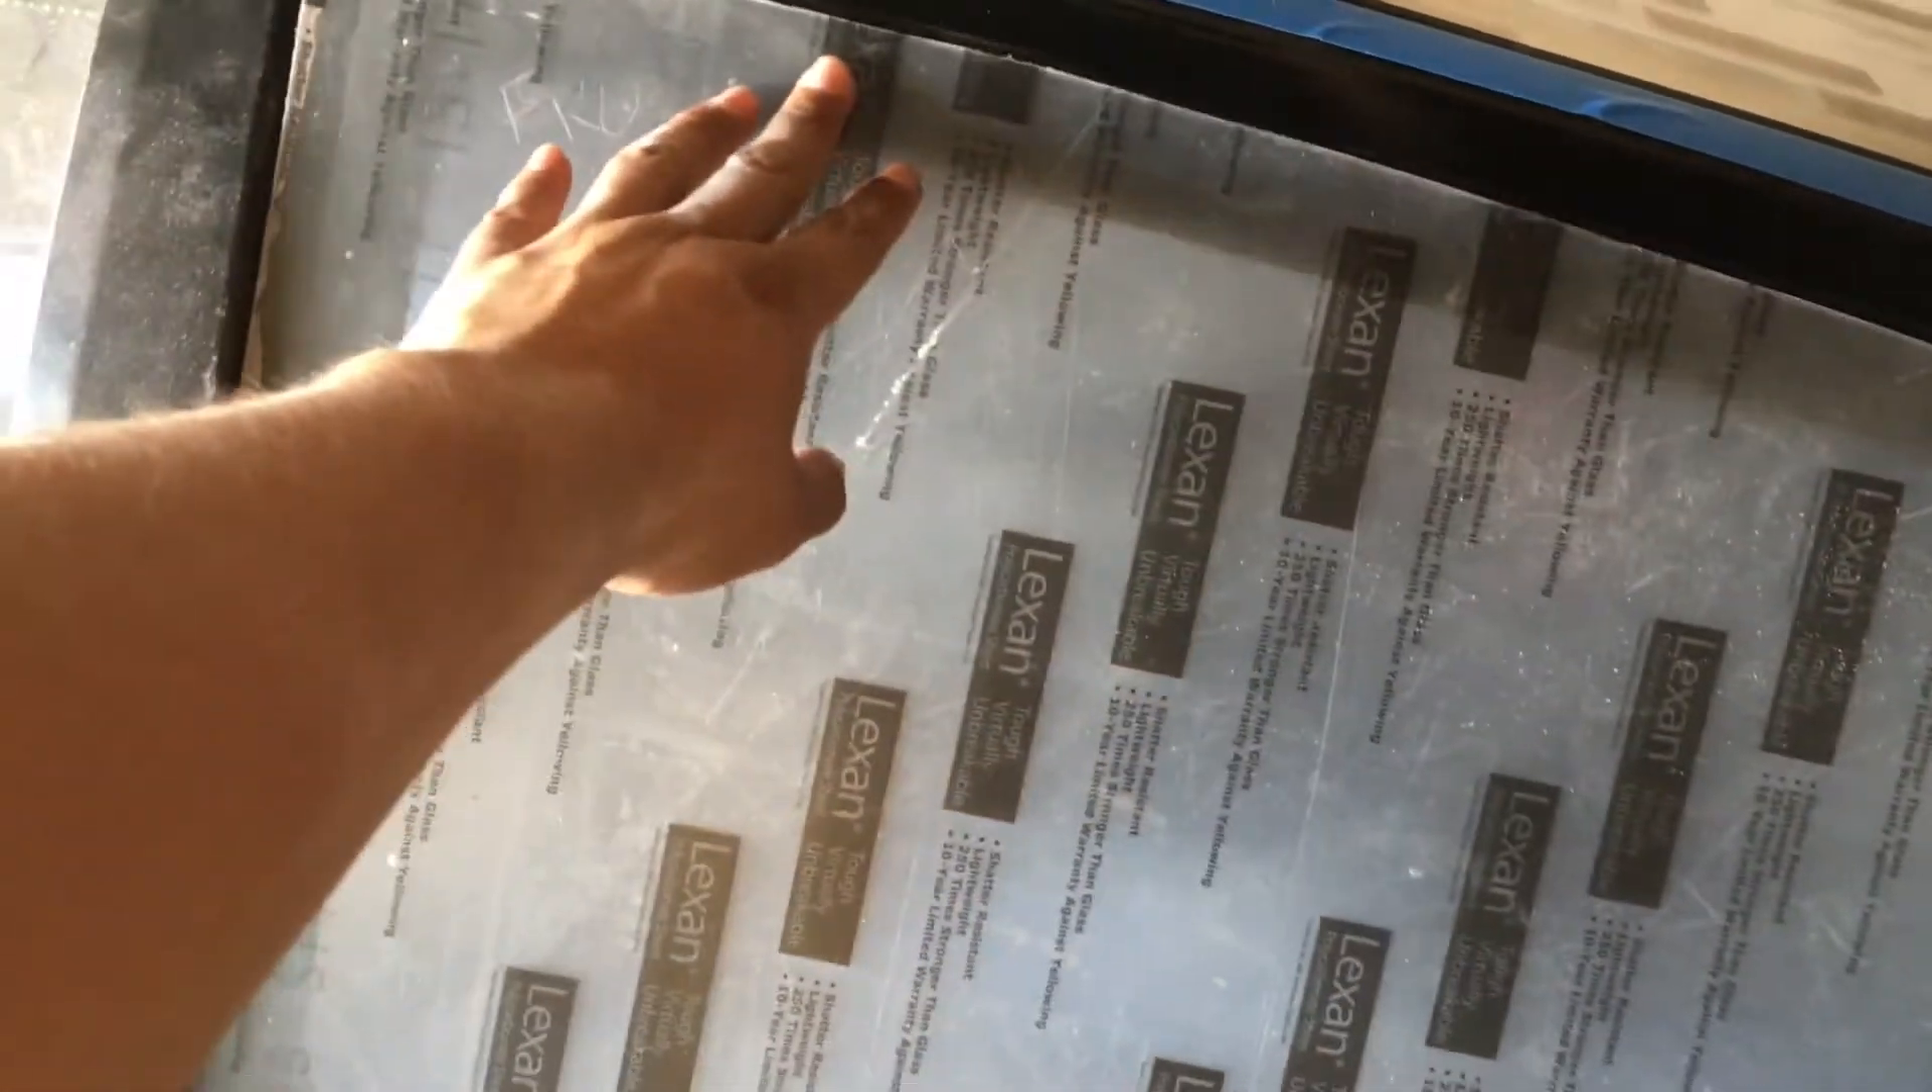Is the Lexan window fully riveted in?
No.